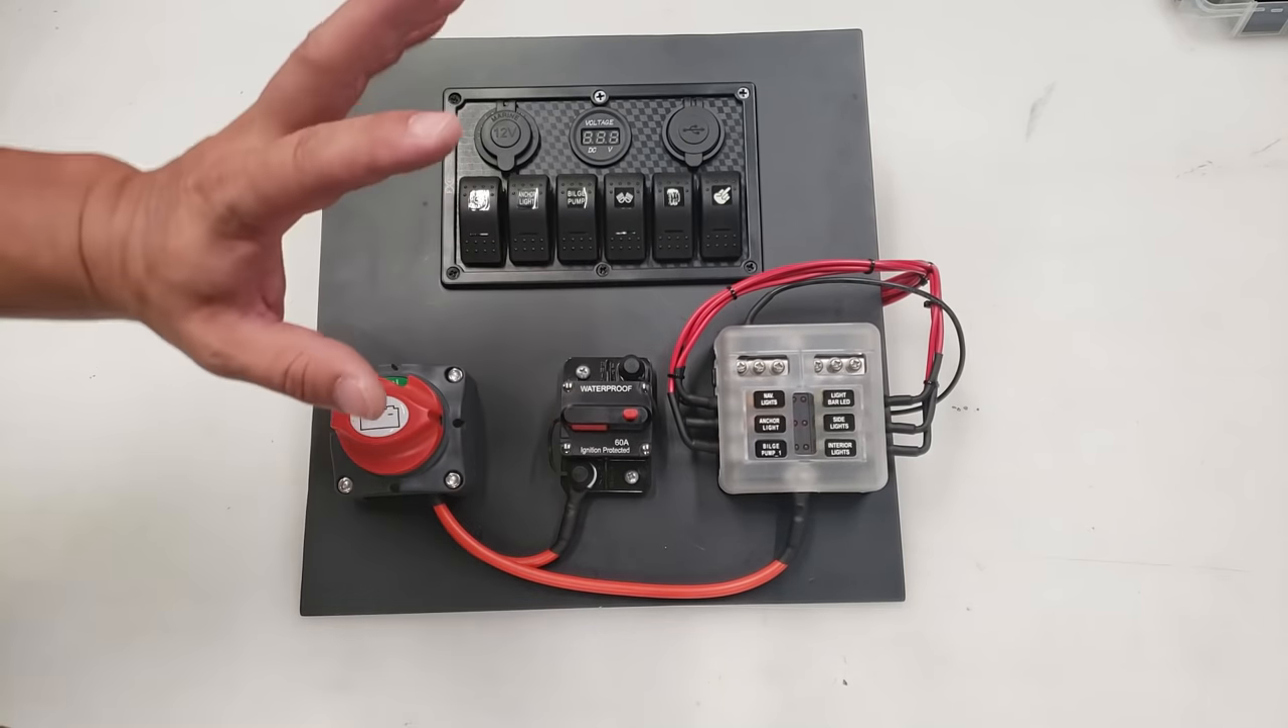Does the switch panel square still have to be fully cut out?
No.